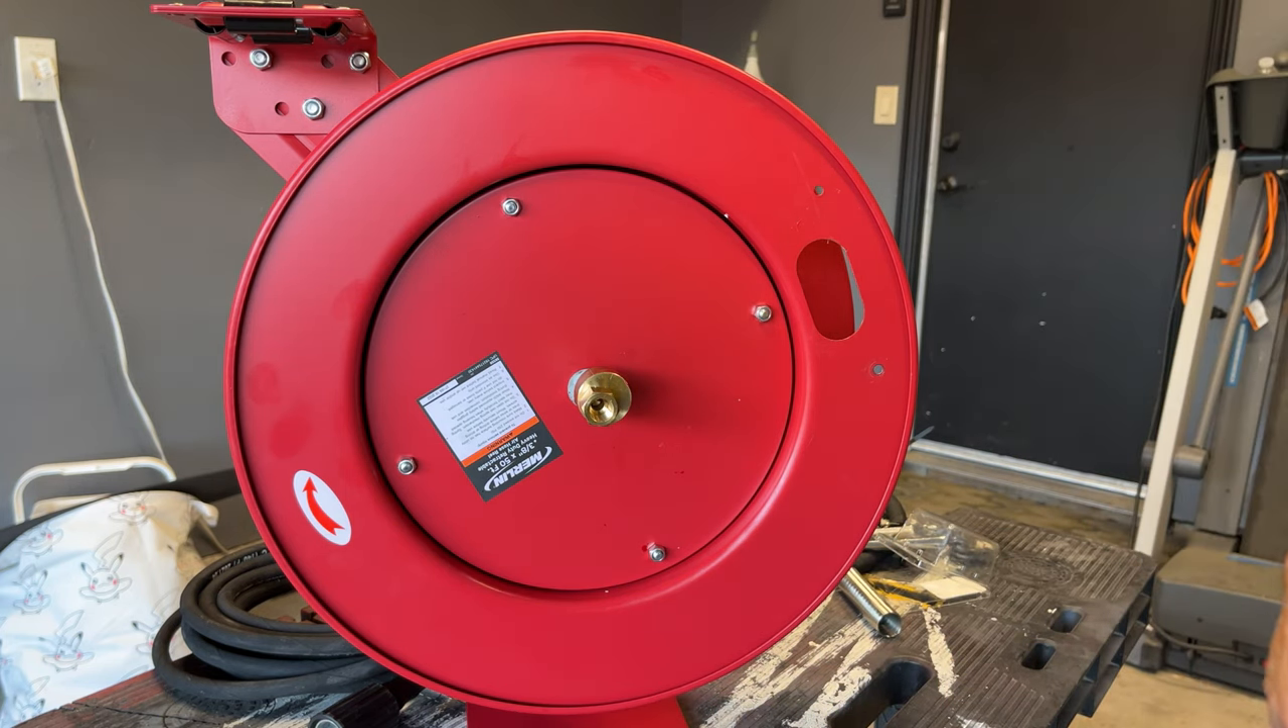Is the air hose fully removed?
Yes.